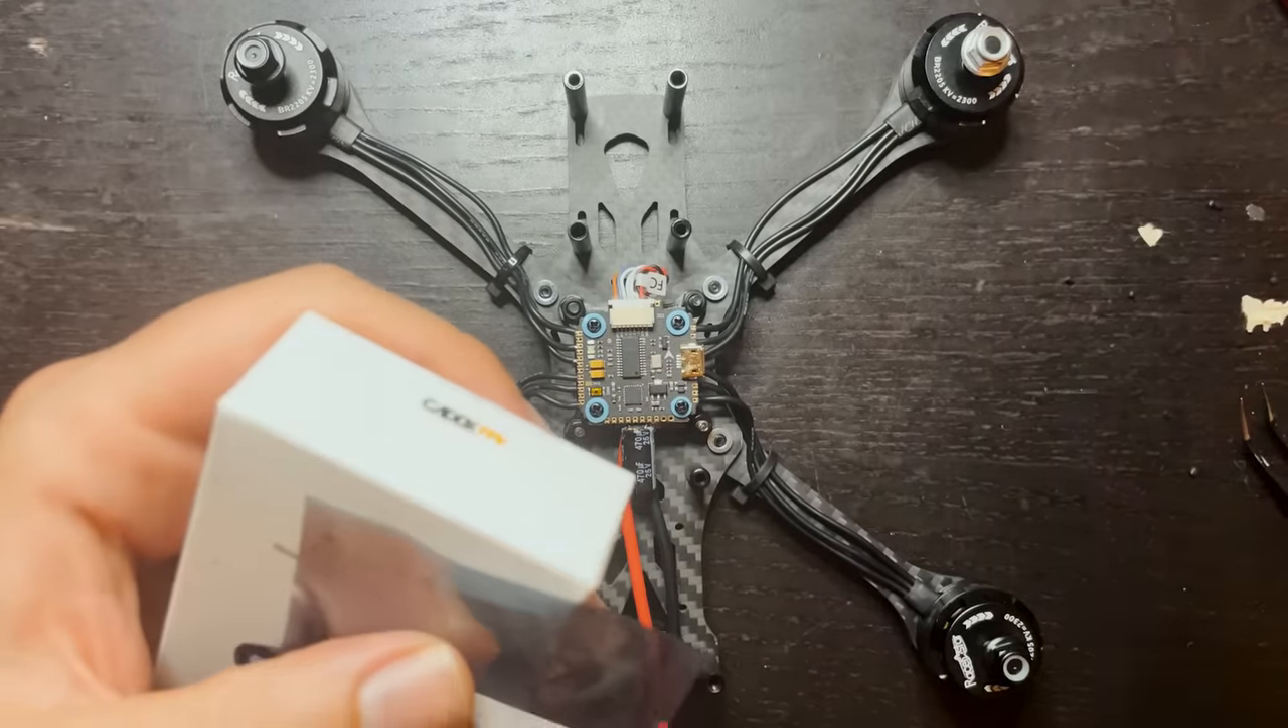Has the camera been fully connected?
No.